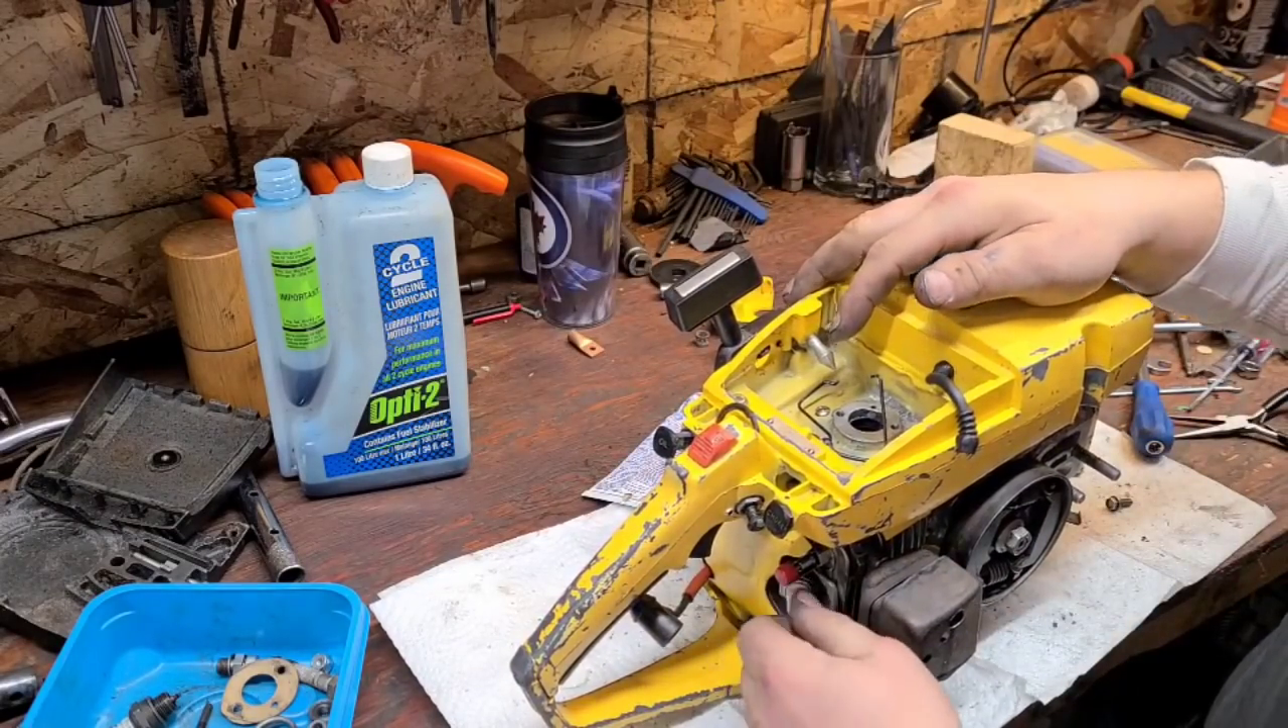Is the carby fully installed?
No.